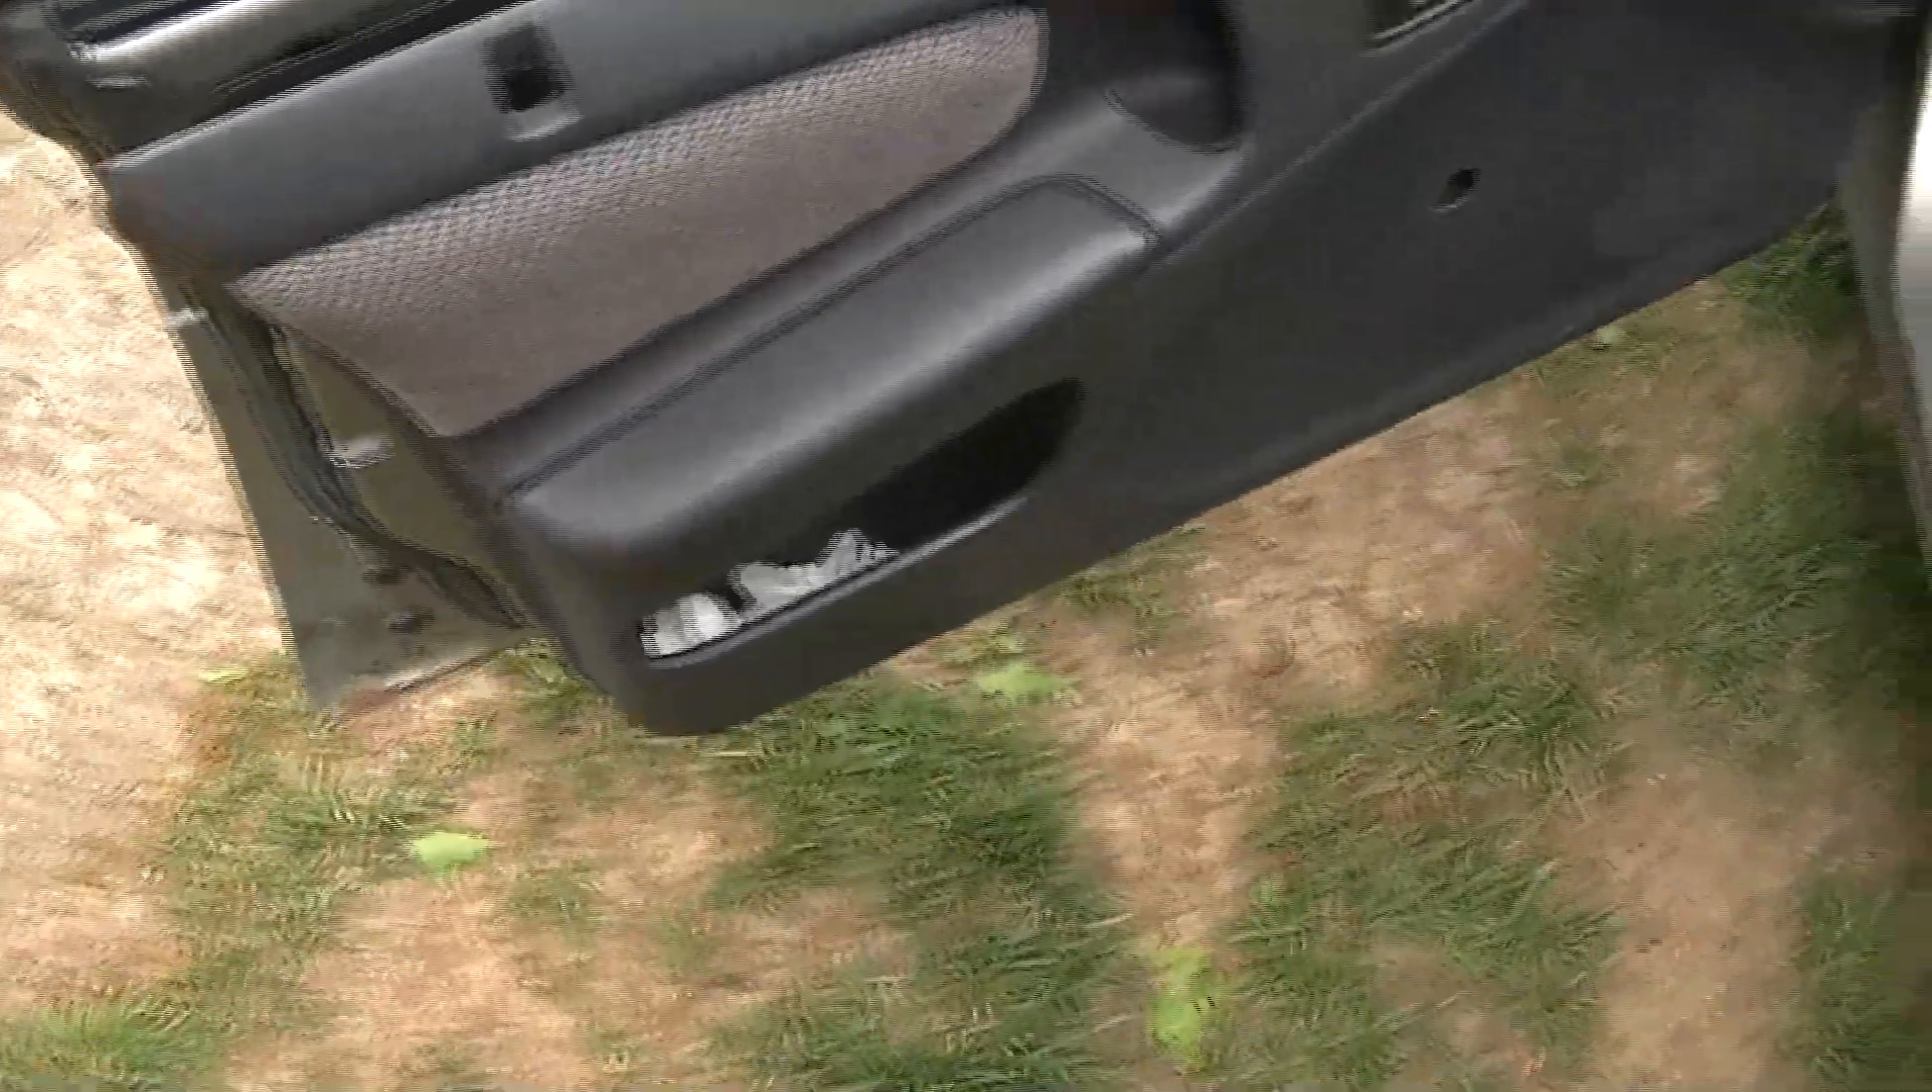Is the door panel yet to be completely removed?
Yes.